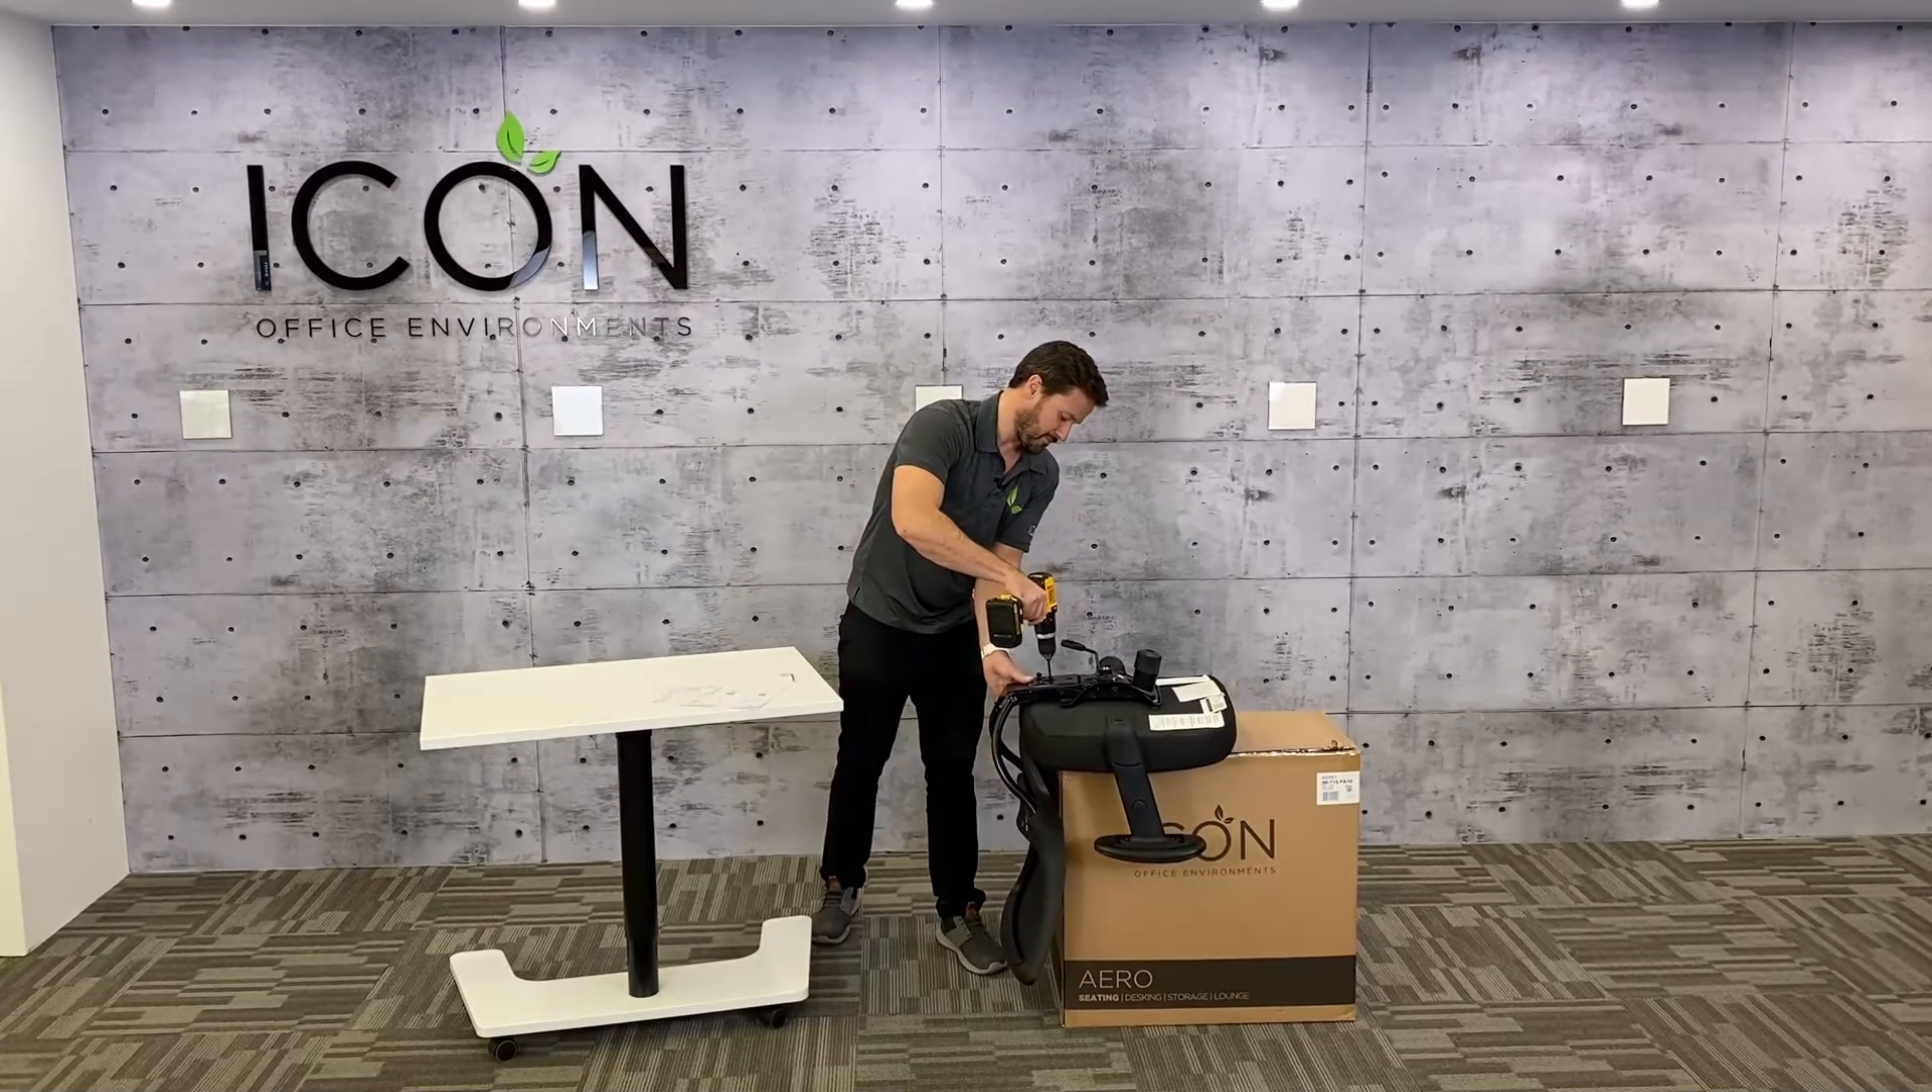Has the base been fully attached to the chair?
No.